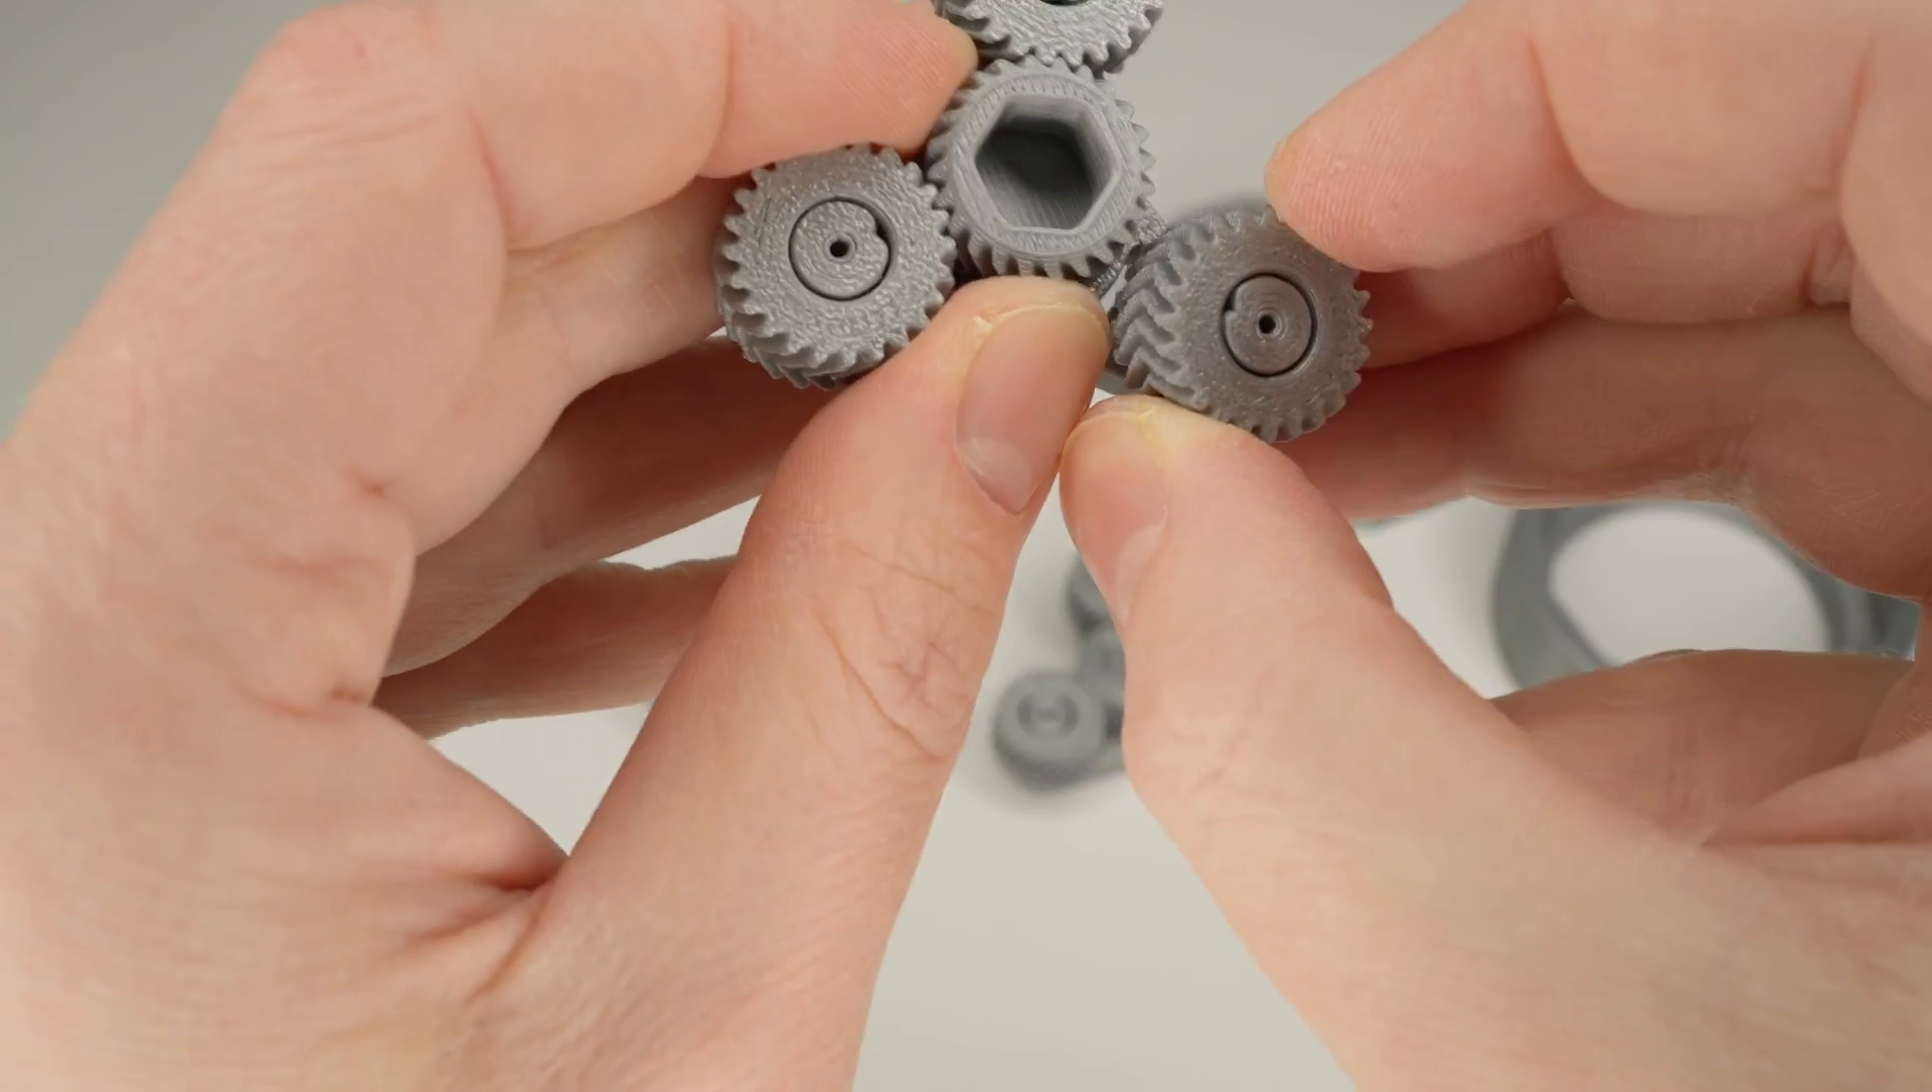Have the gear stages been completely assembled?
No.